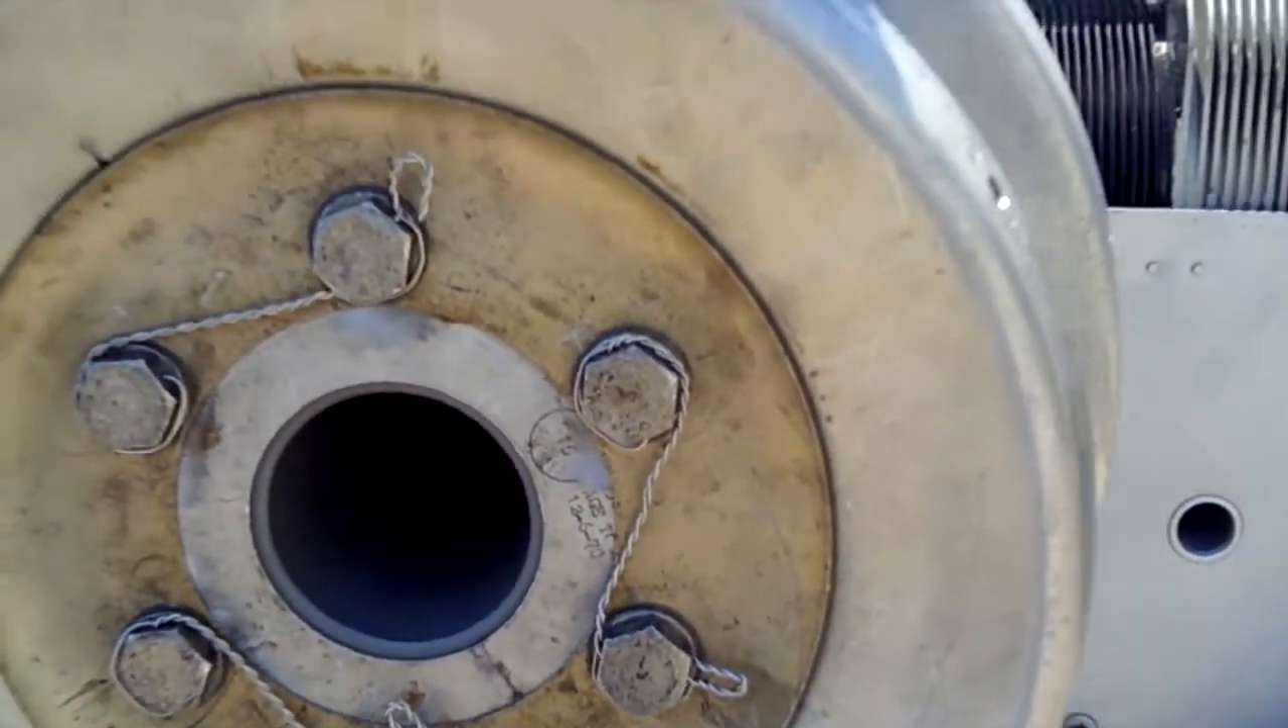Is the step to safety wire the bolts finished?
Yes.